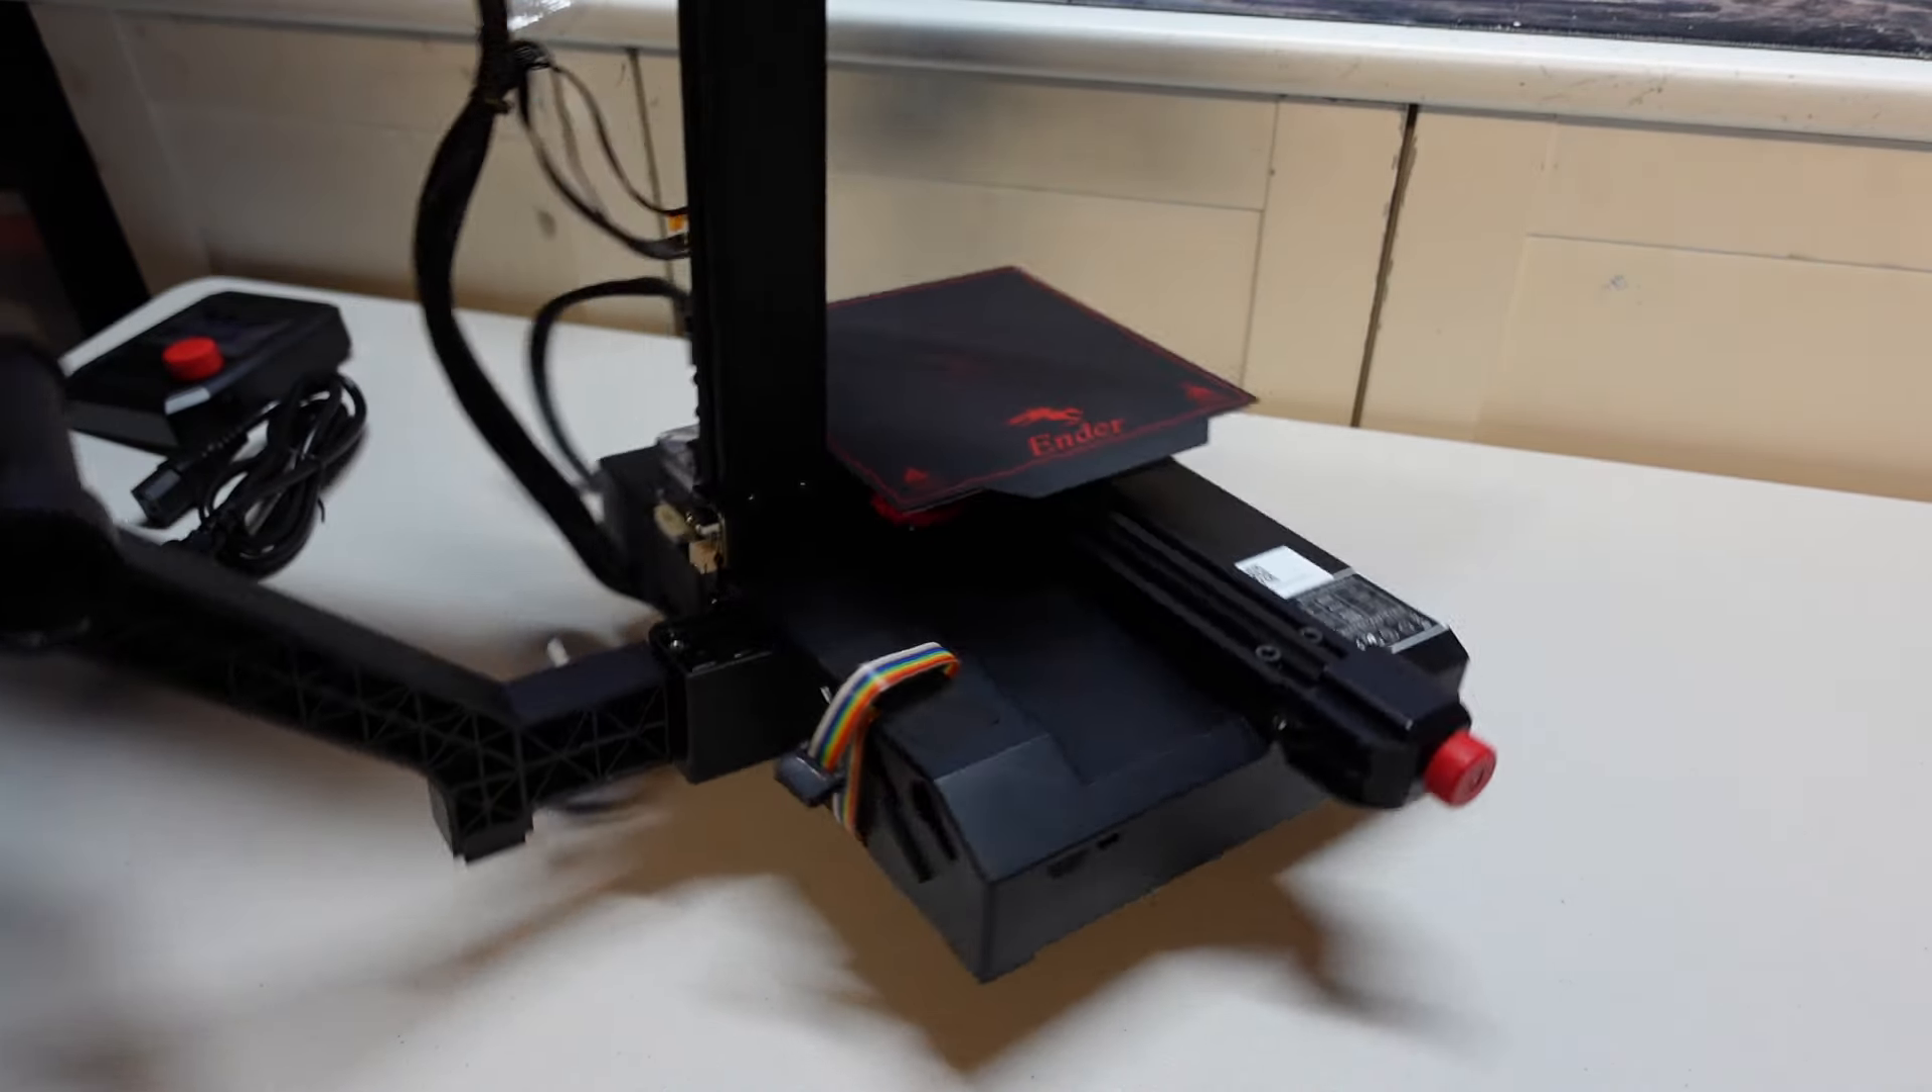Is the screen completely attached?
No.